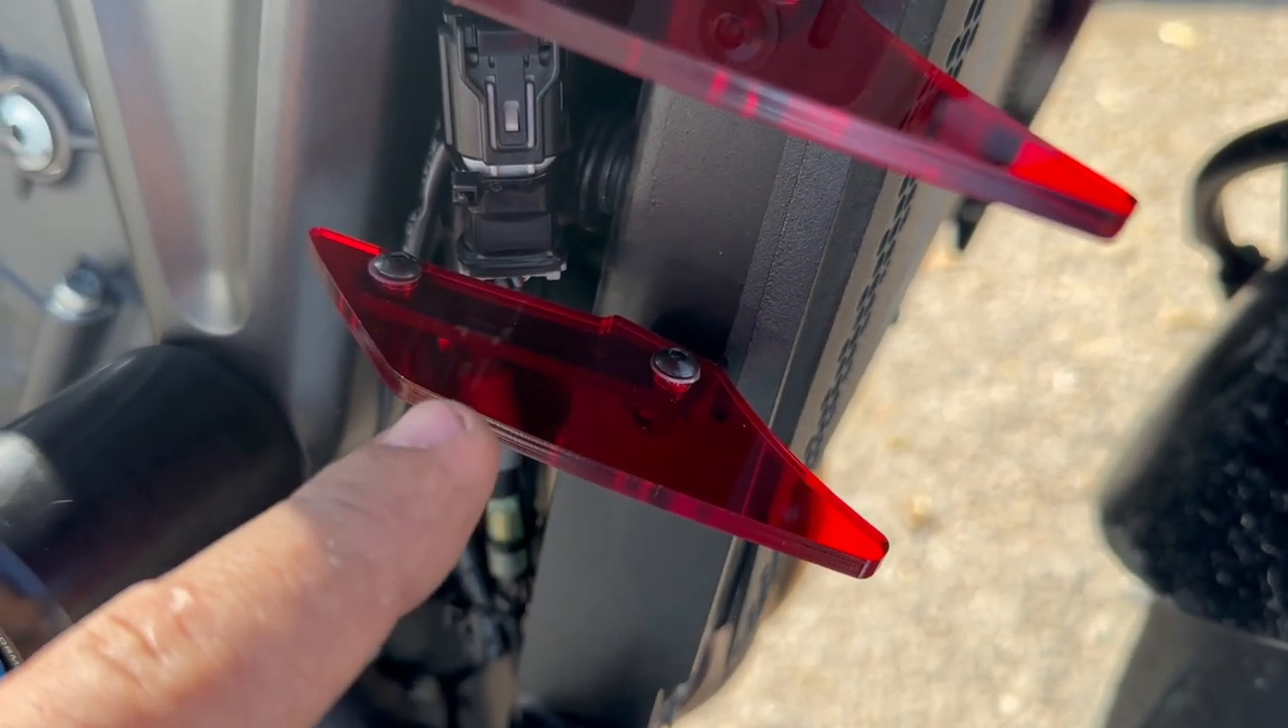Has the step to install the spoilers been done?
Yes.